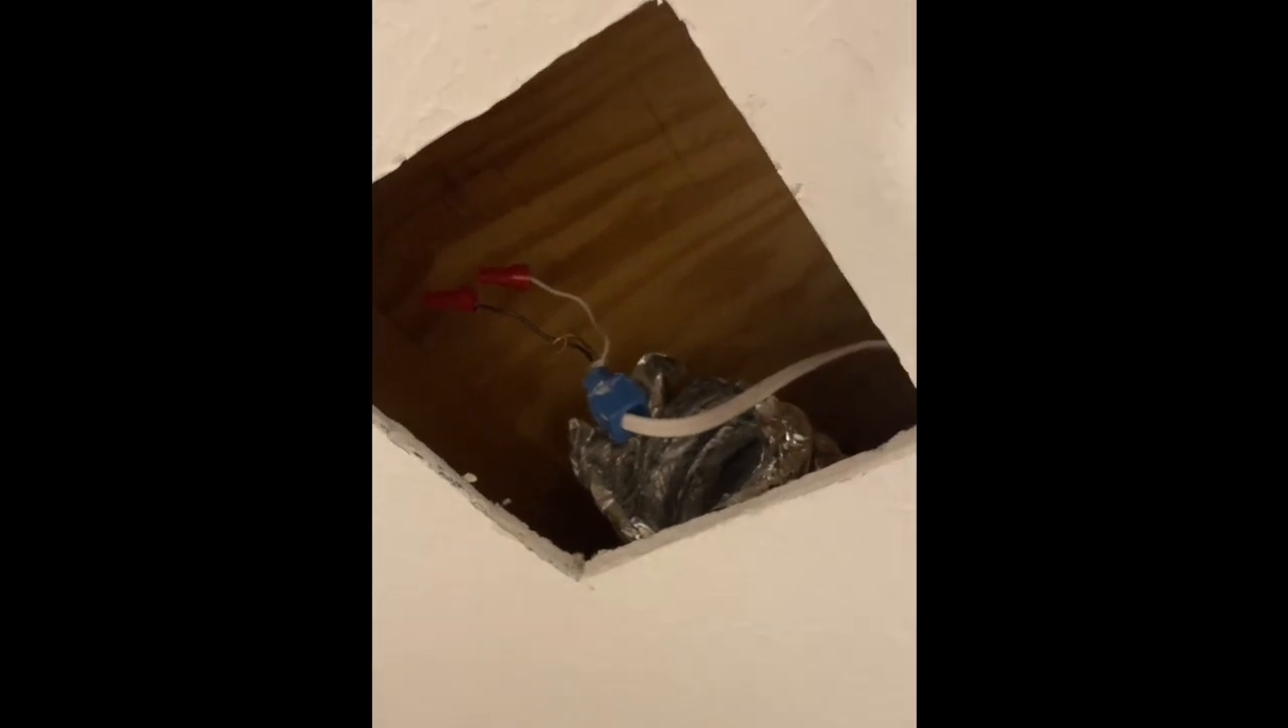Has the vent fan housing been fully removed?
Yes.